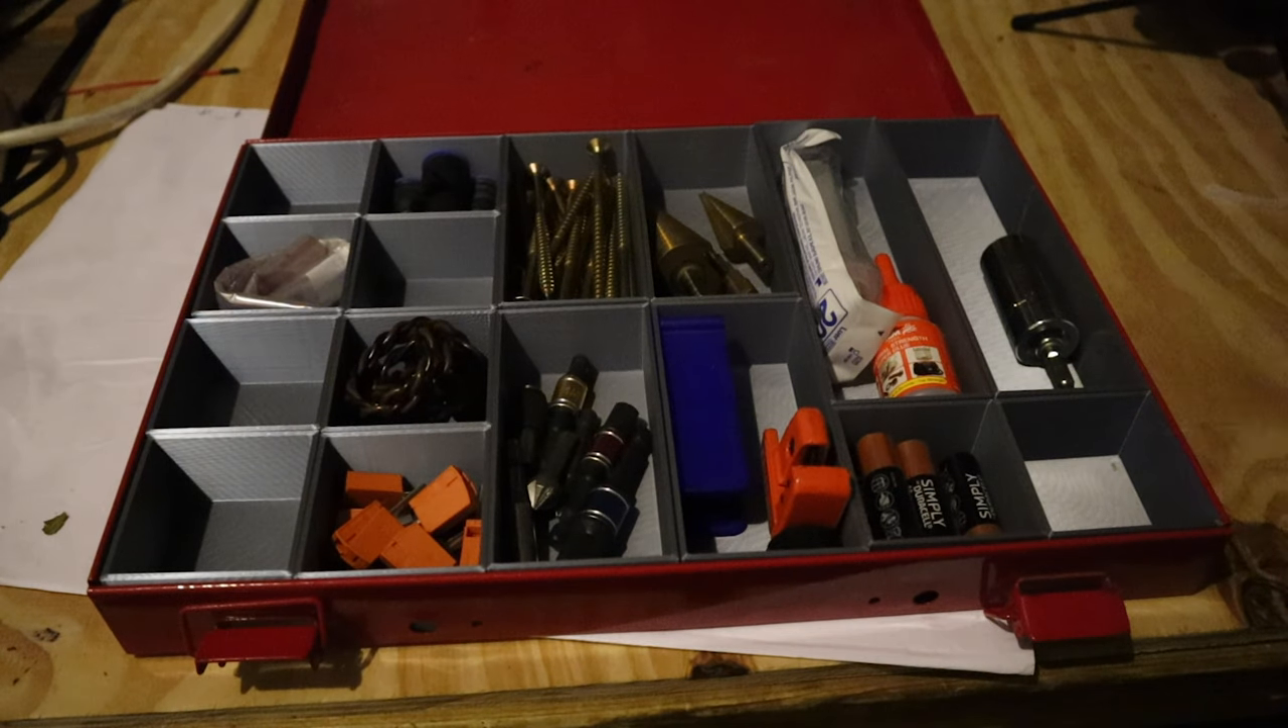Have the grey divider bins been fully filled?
No.